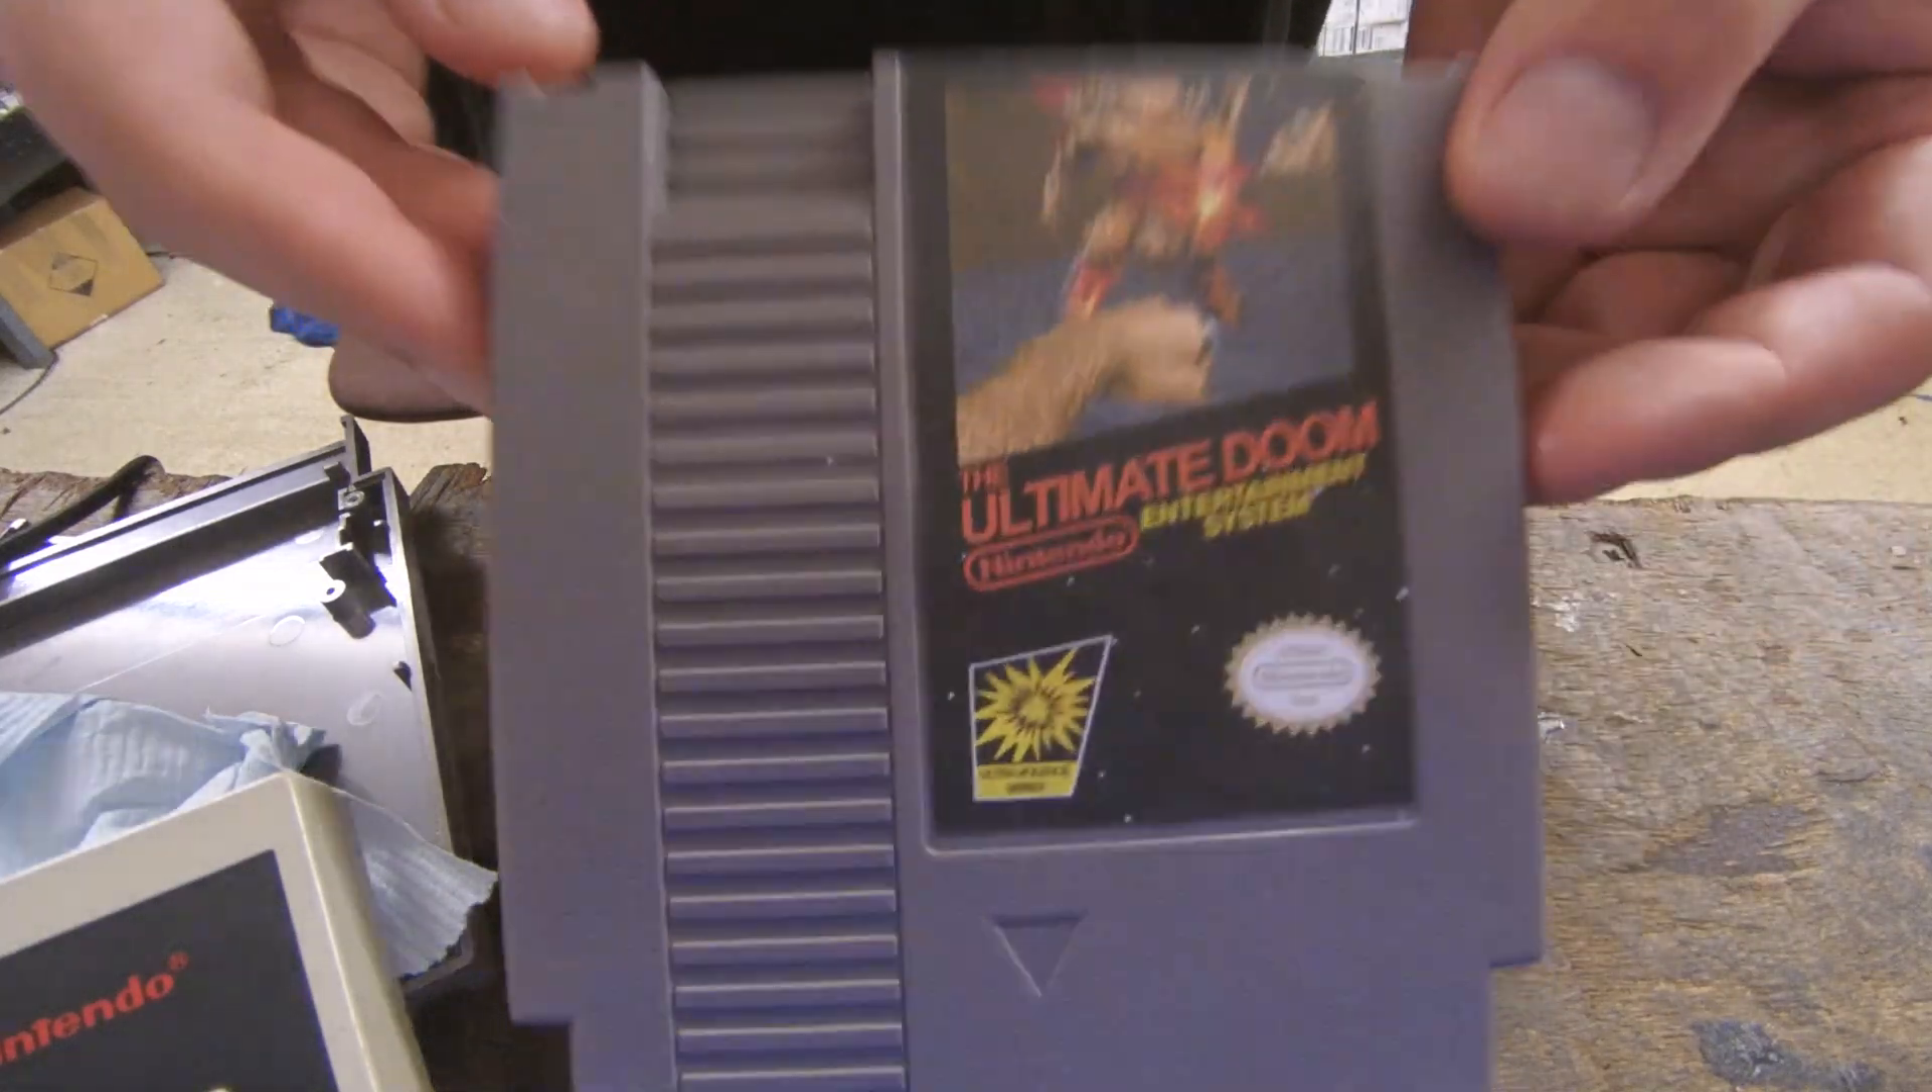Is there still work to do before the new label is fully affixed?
No.